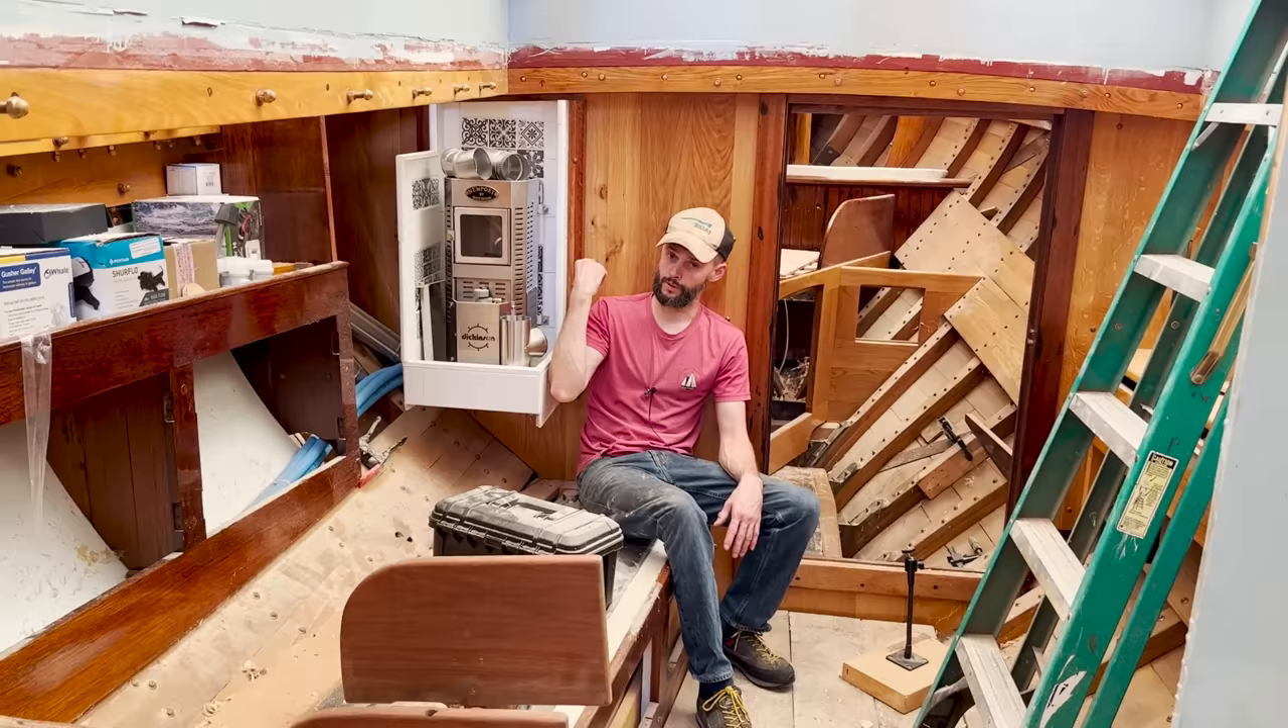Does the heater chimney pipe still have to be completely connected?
Yes.